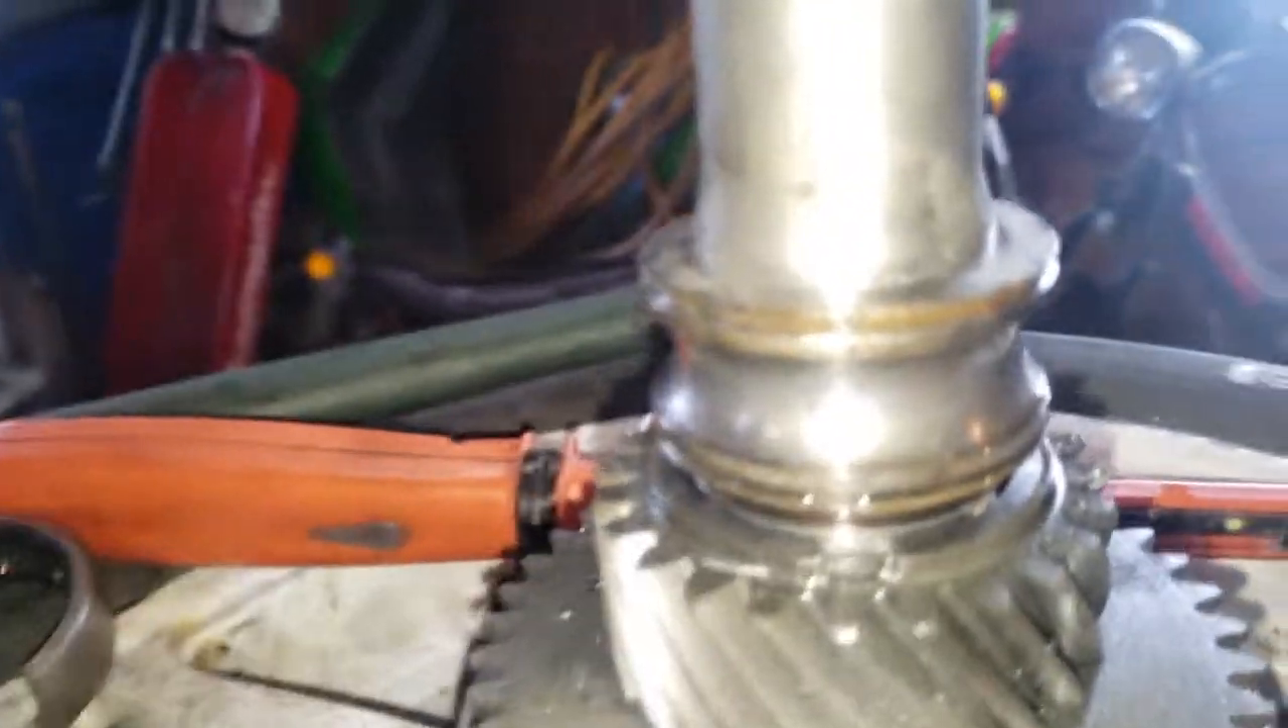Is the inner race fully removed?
No.